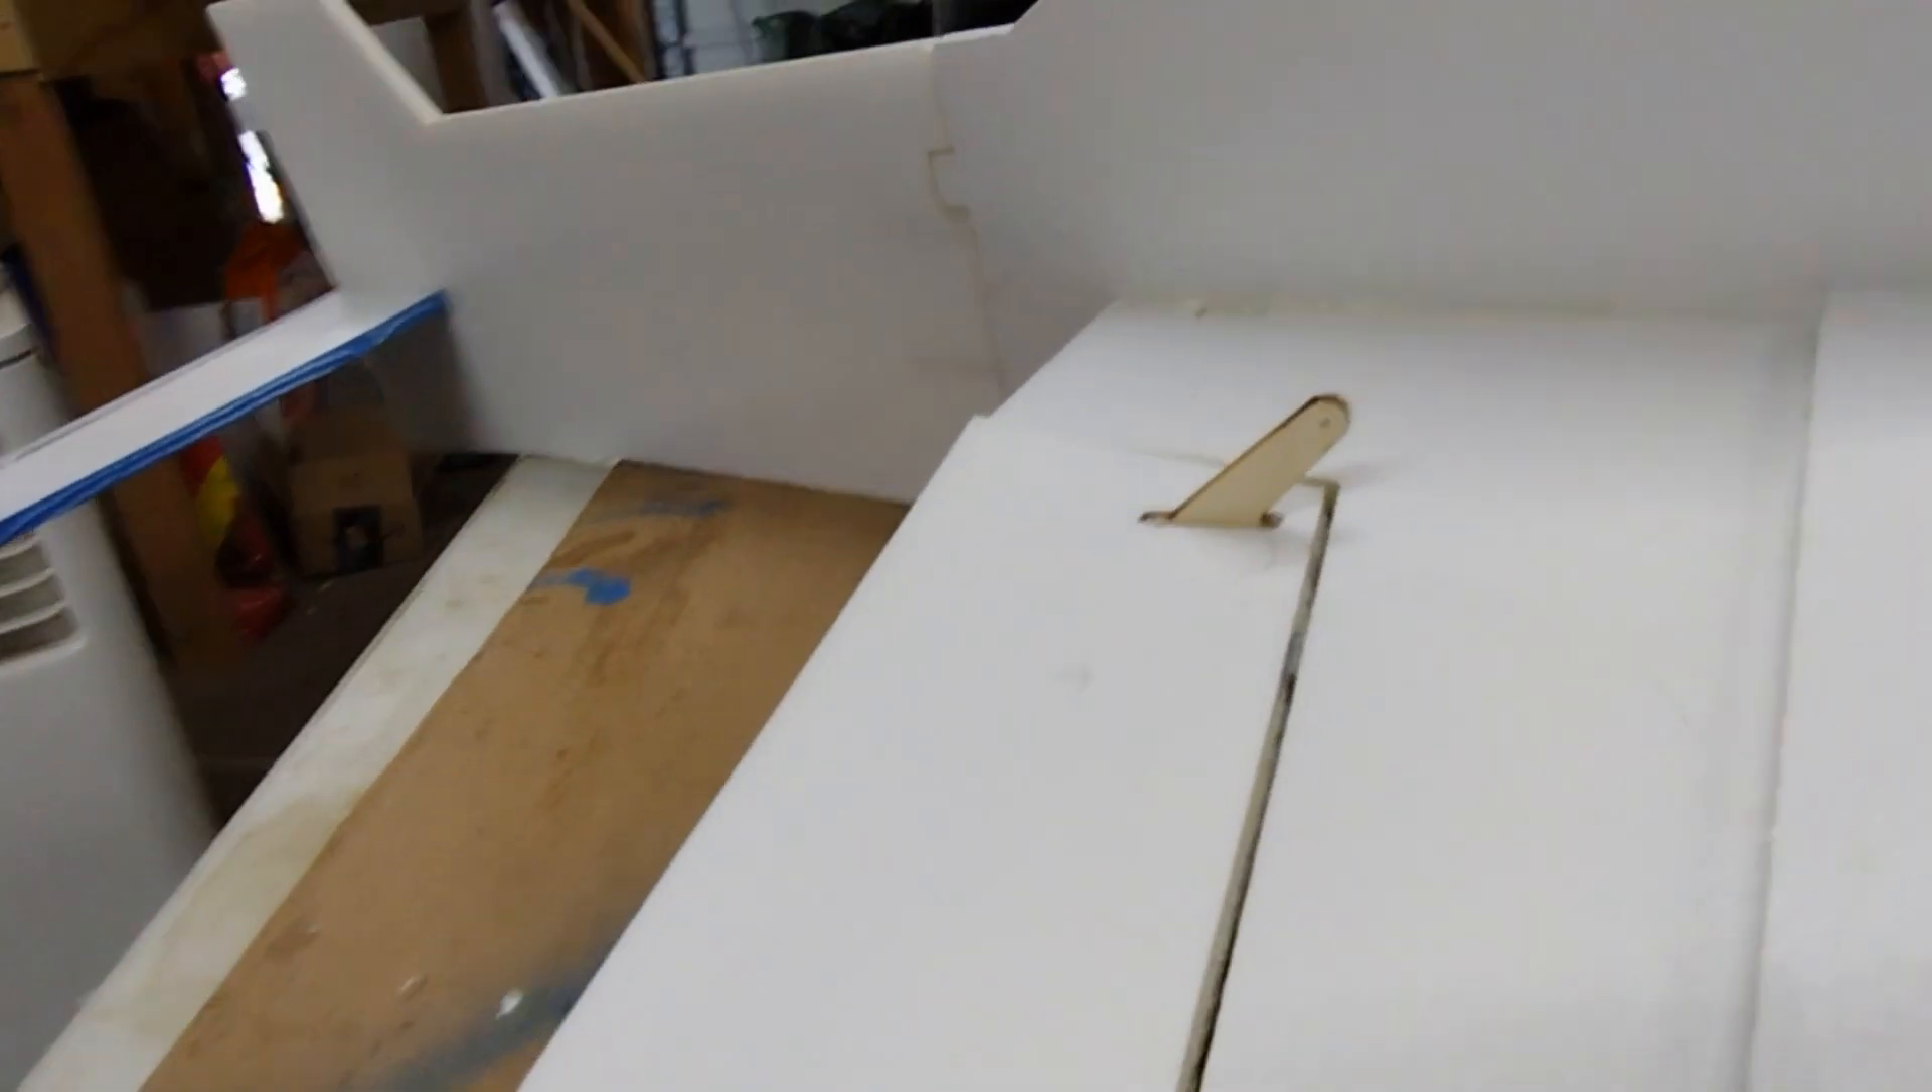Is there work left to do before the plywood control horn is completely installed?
No.